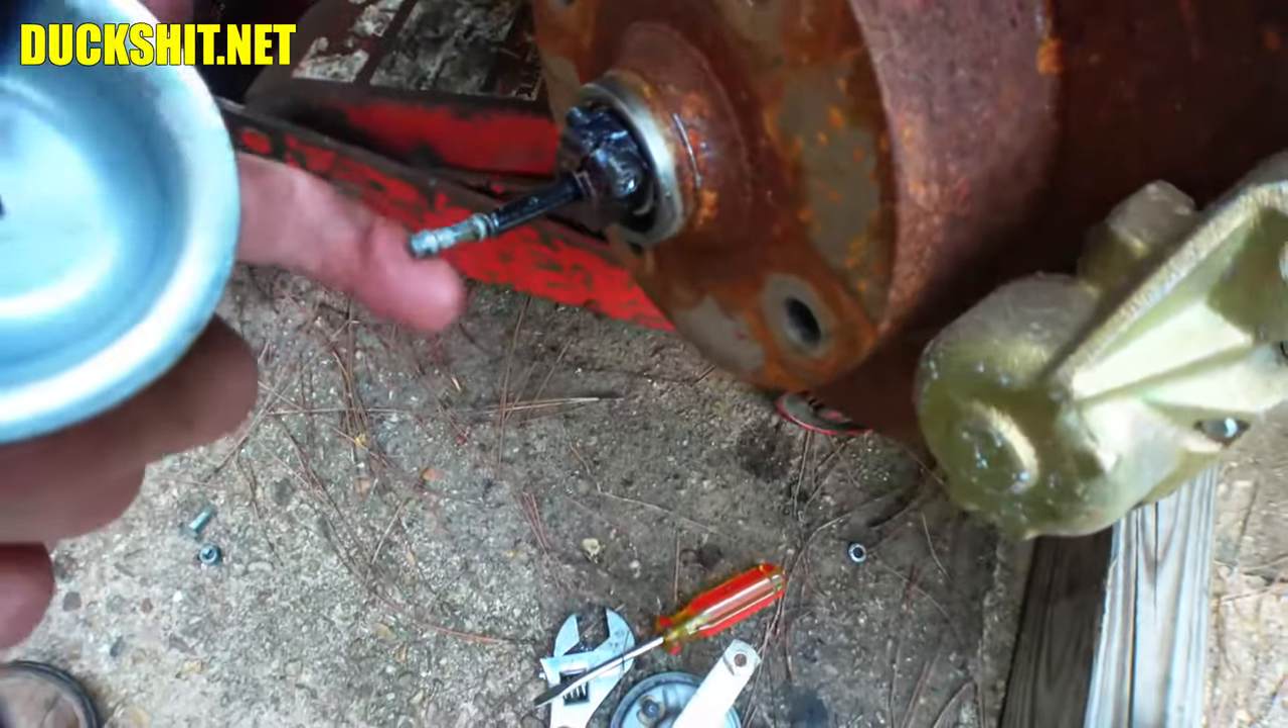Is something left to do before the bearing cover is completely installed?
Yes.